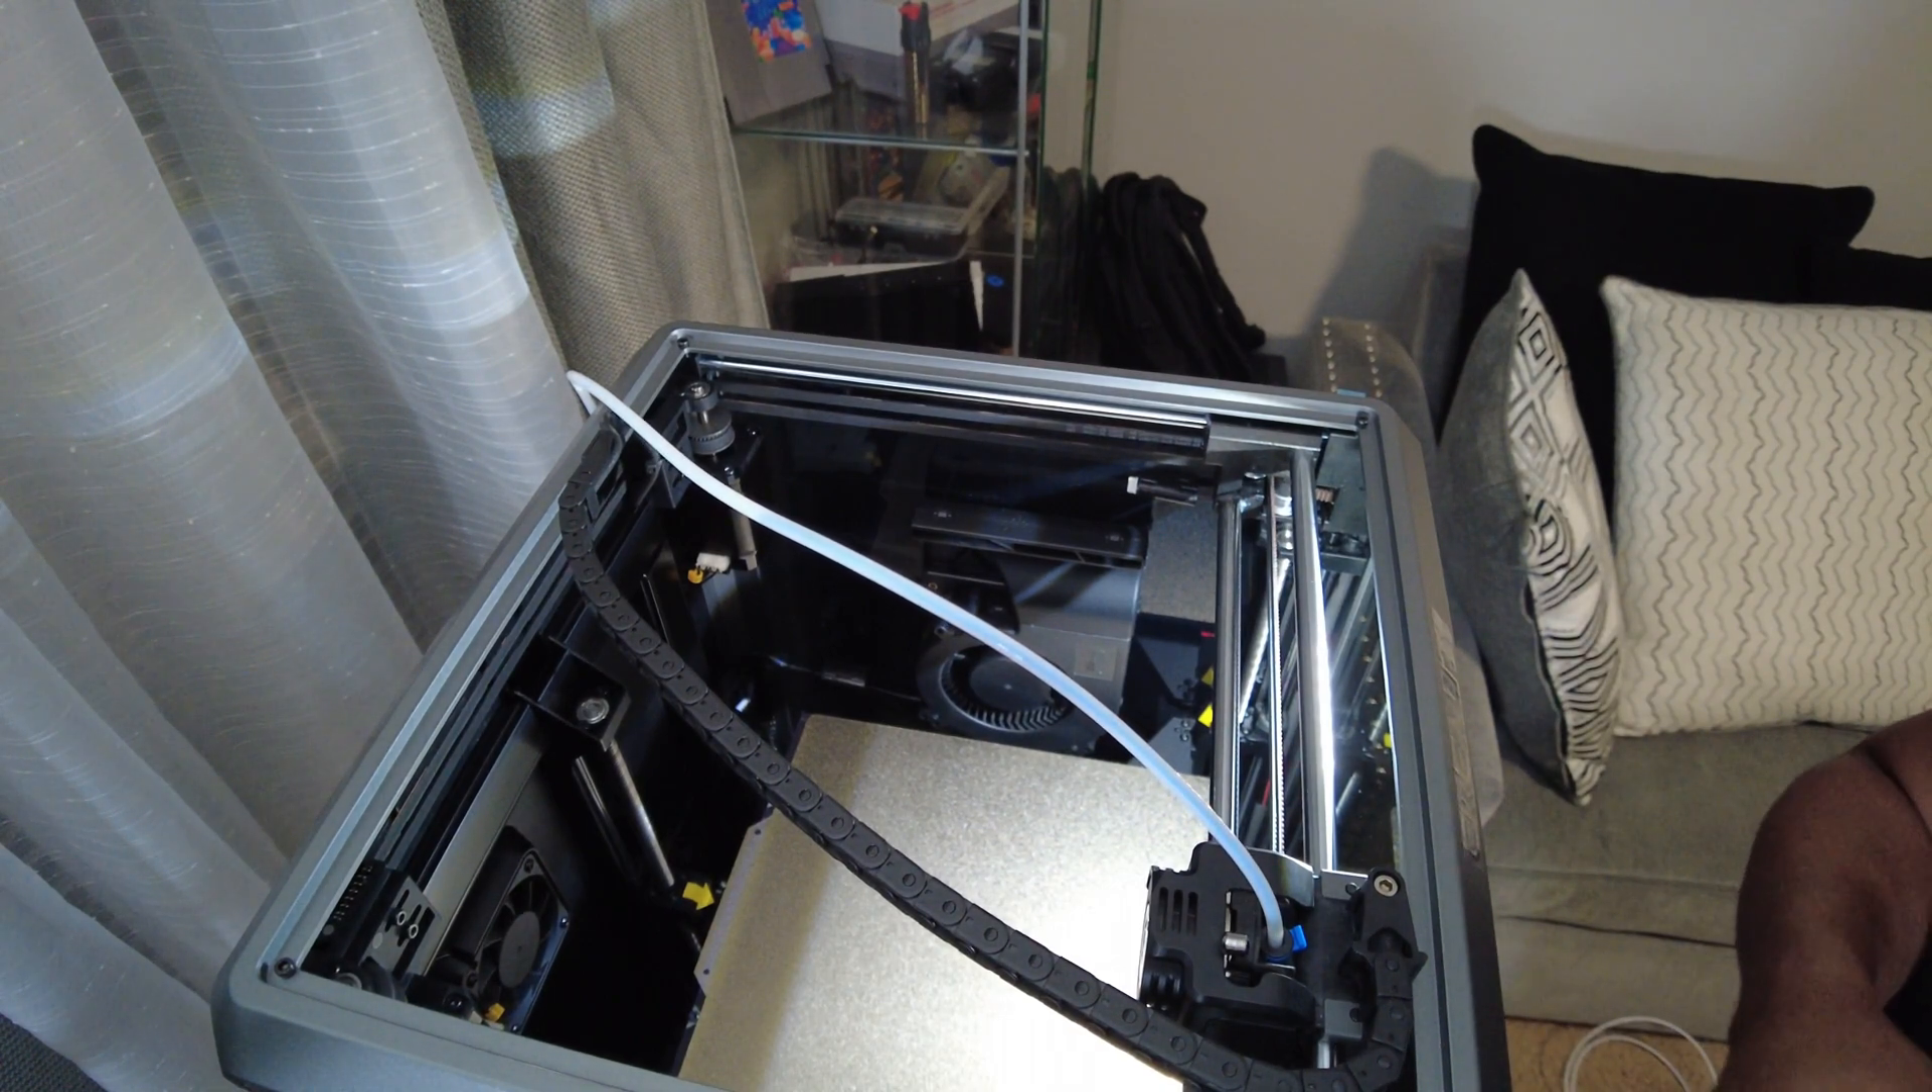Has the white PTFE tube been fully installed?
Yes.